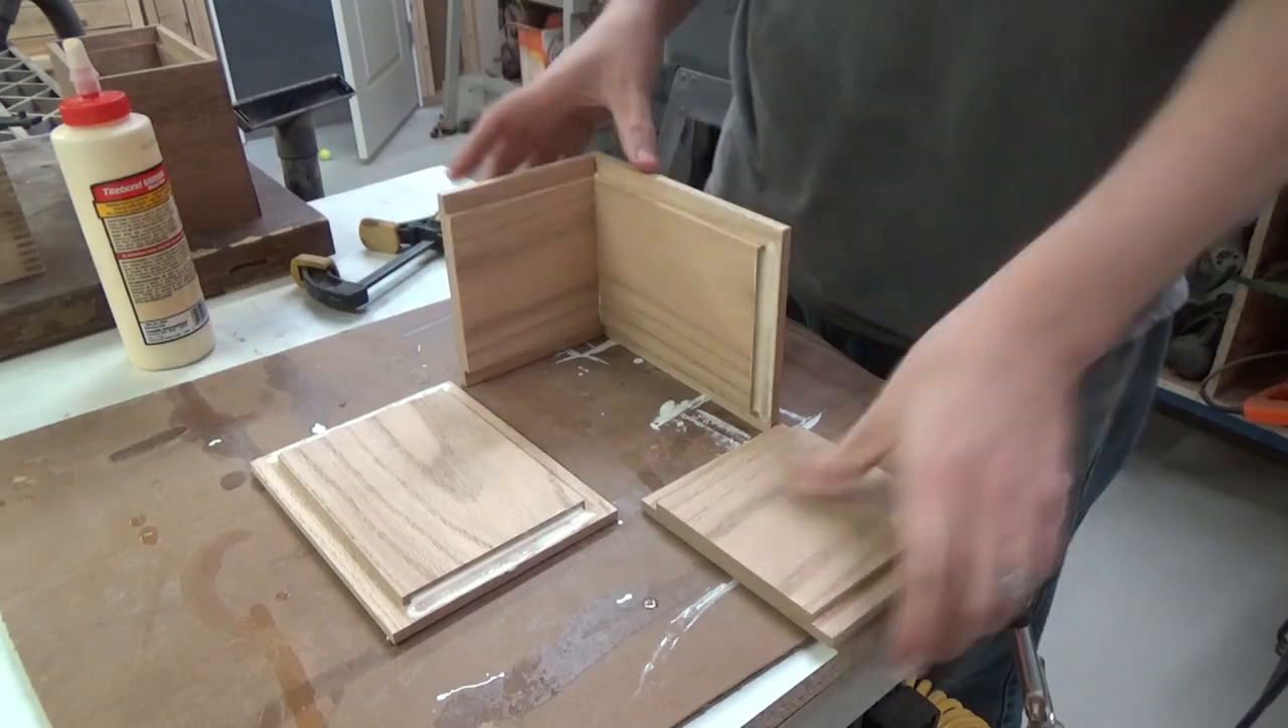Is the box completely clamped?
No.